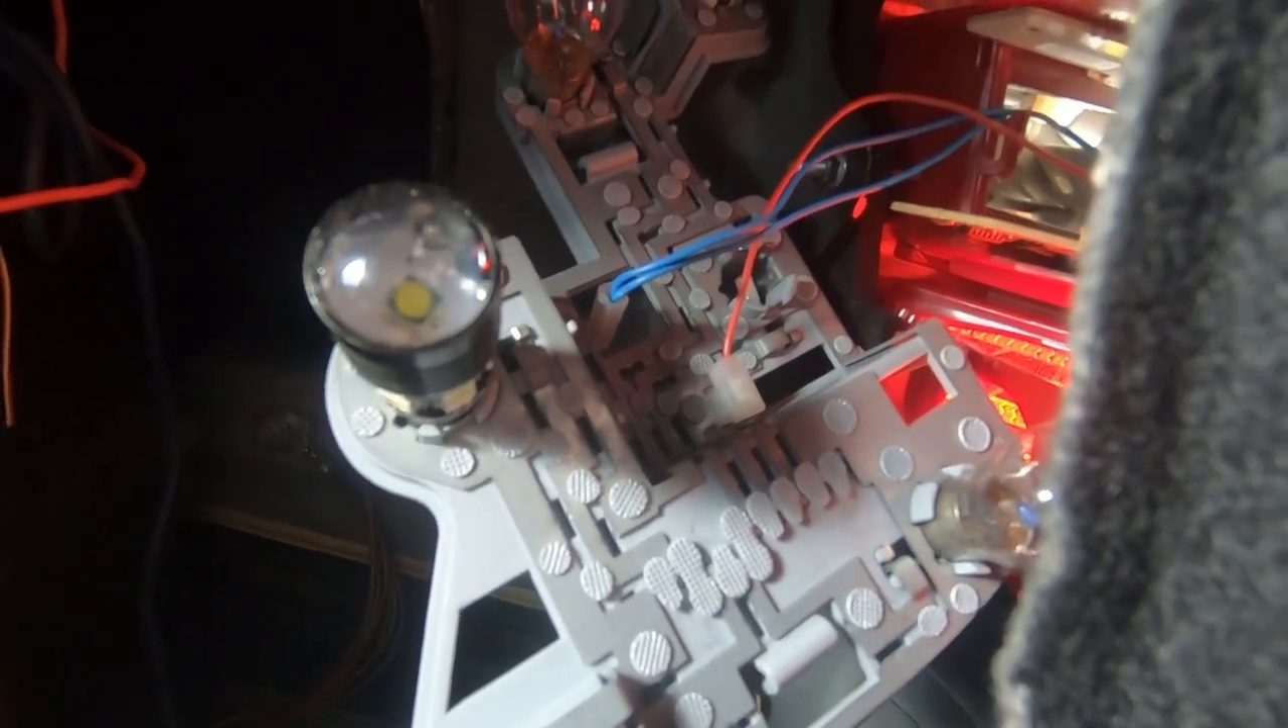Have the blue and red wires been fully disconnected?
No.